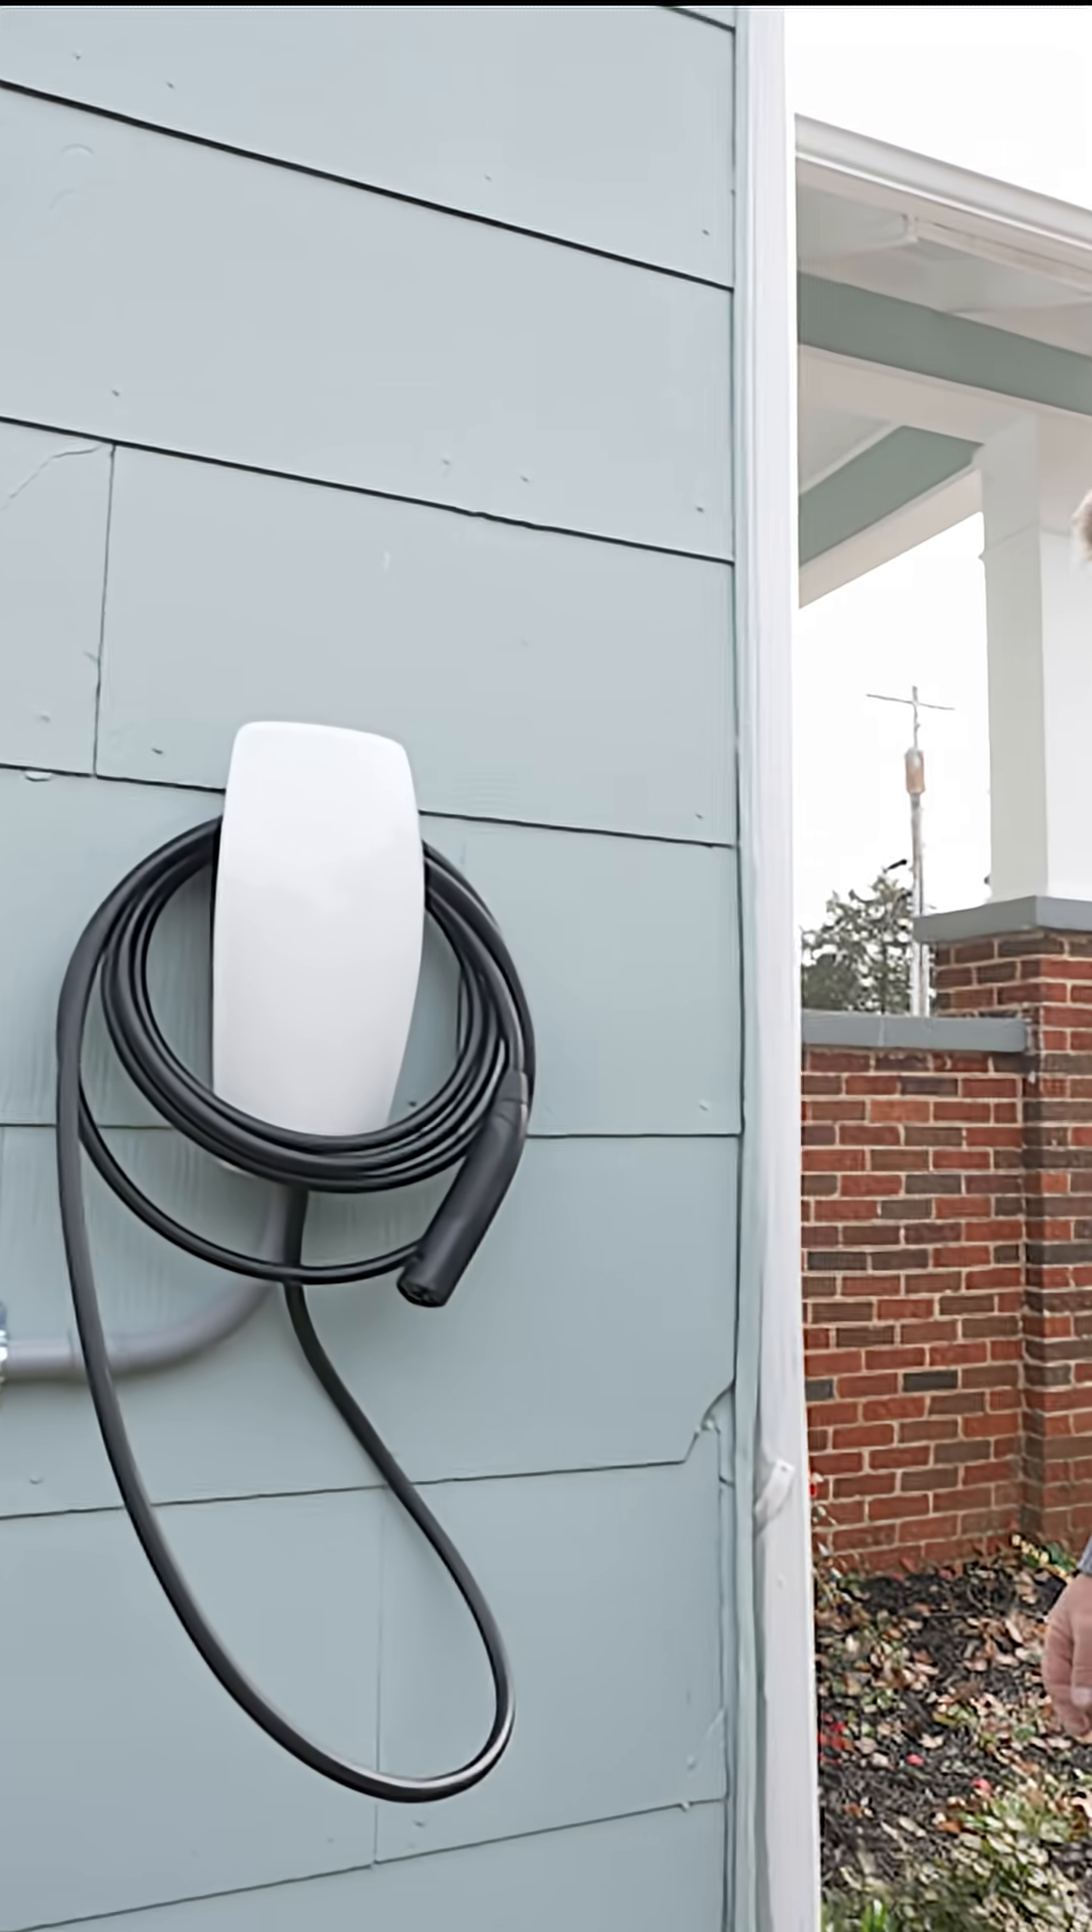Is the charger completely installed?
Yes.